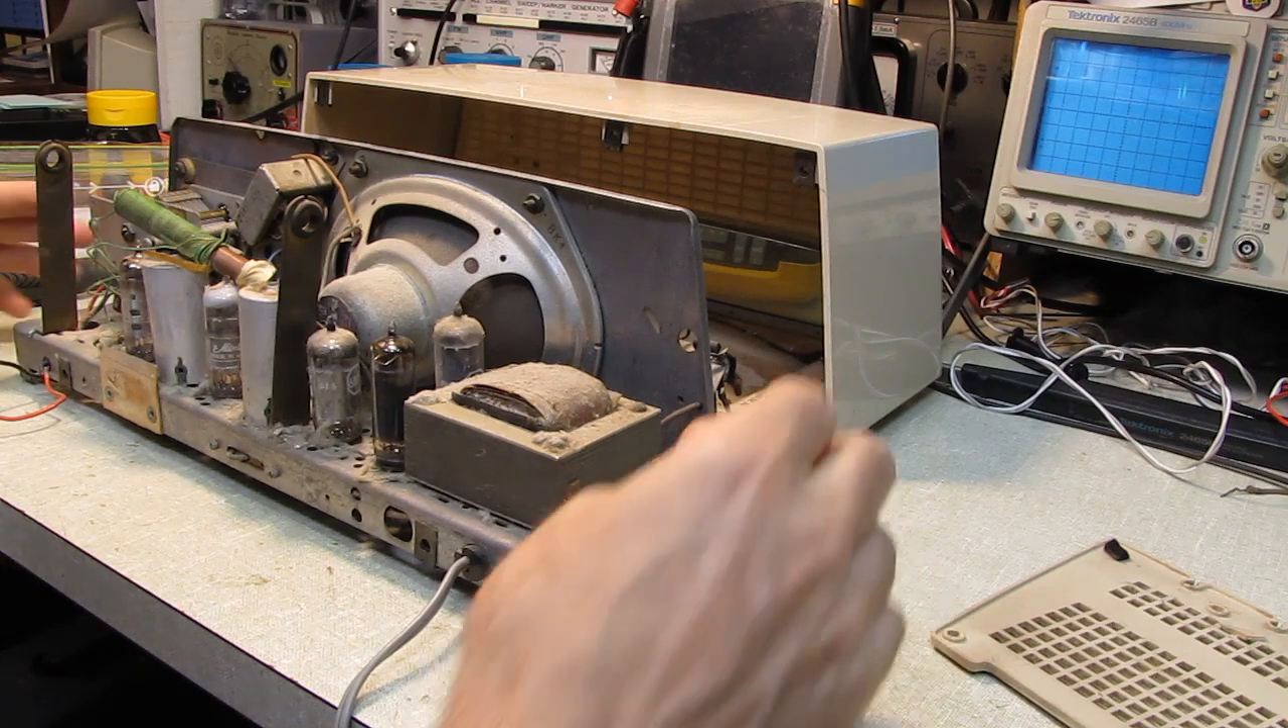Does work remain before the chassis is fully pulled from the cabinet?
No.